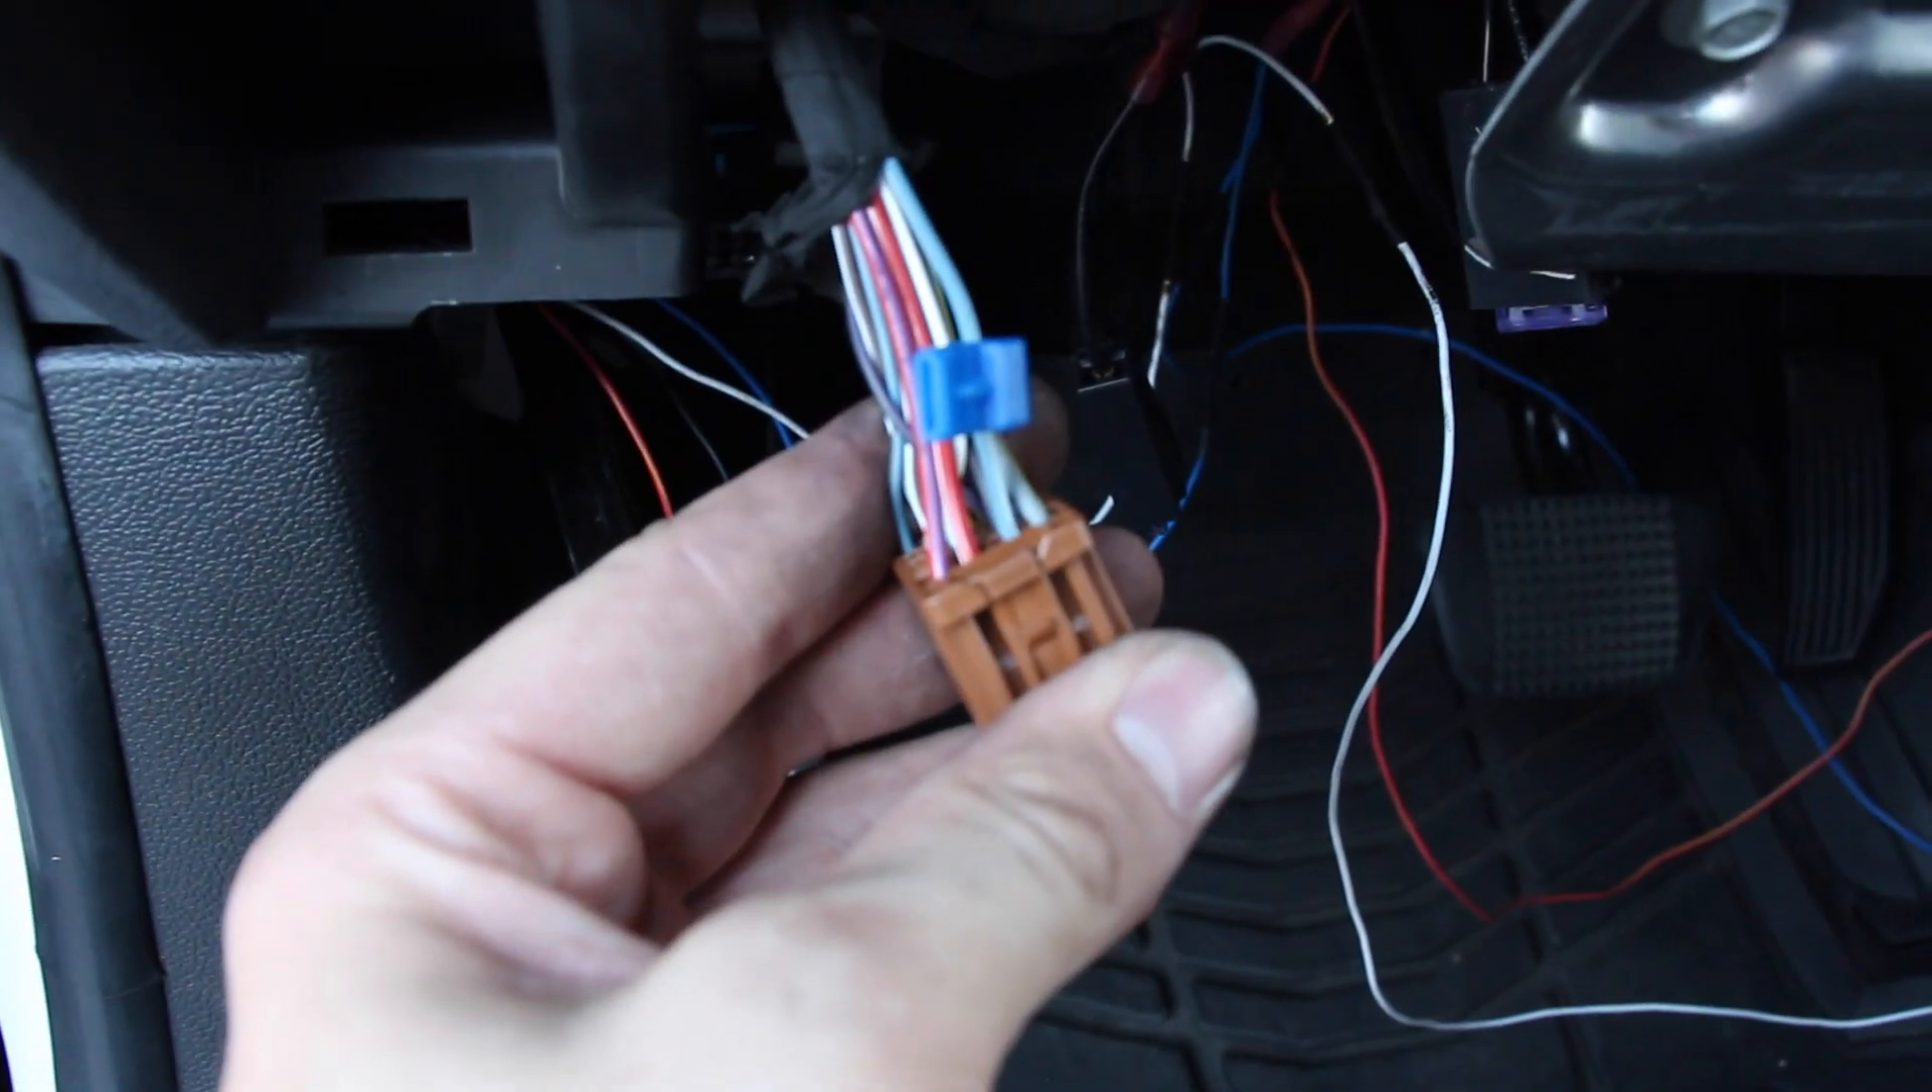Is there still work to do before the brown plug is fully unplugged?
No.